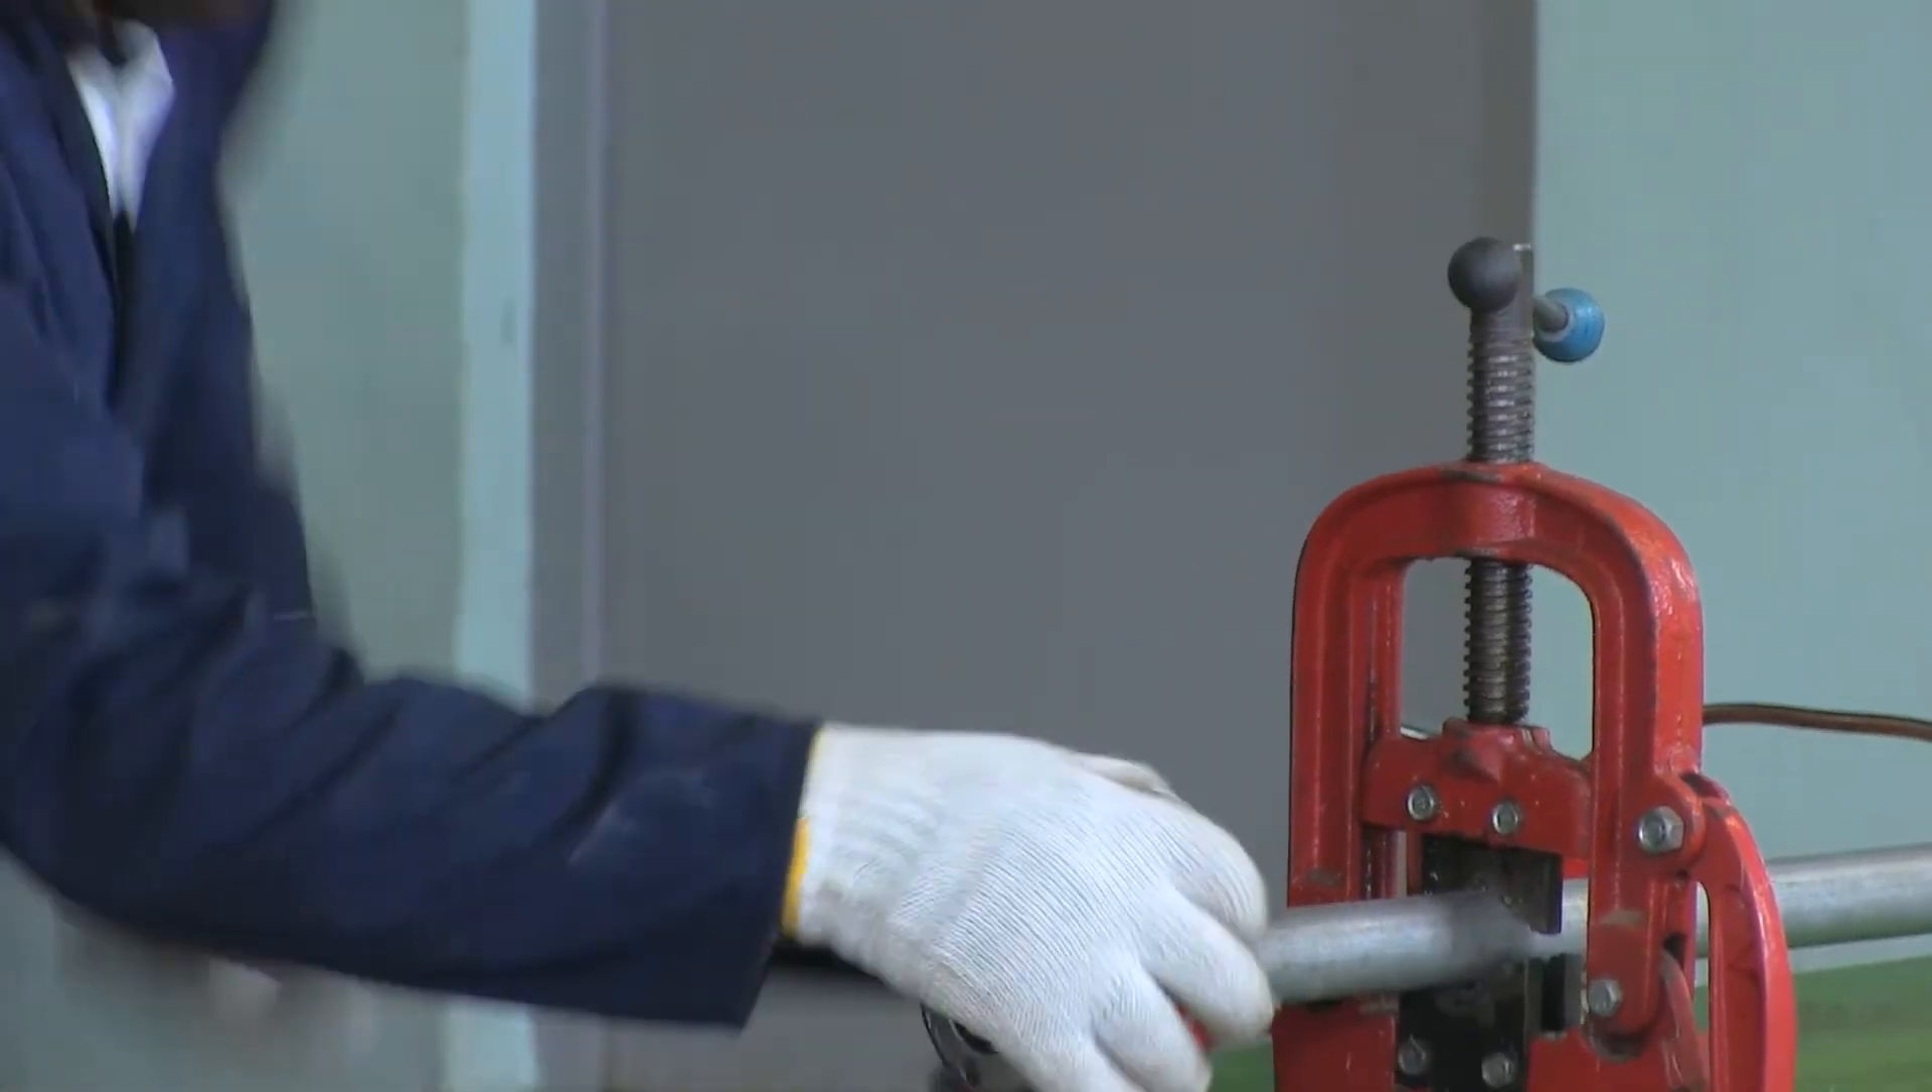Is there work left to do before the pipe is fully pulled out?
Yes.